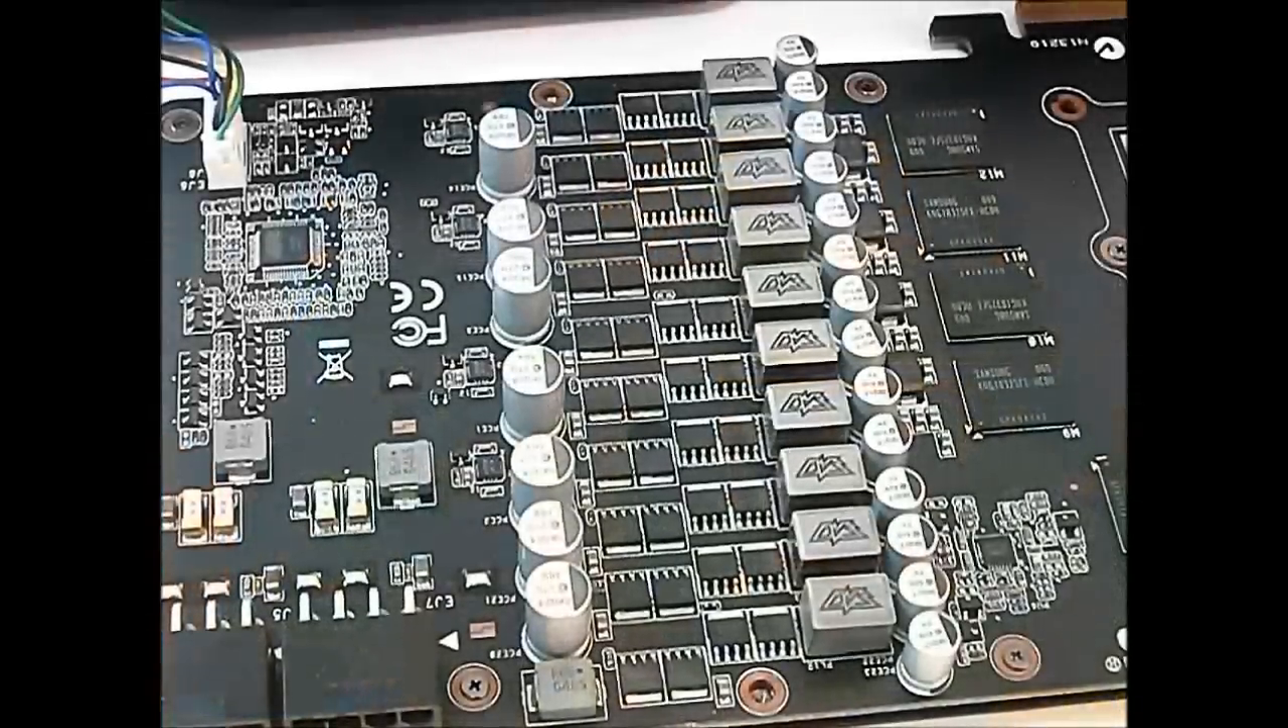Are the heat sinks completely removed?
Yes.